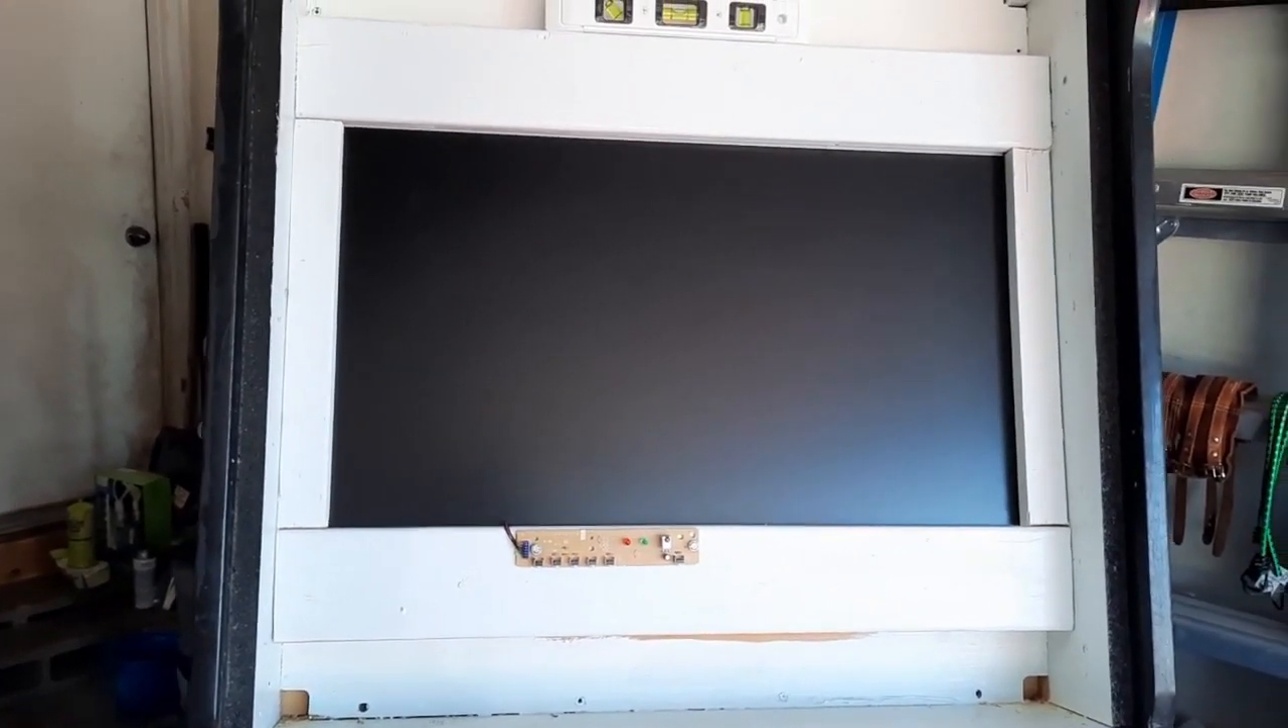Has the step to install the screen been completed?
Yes.